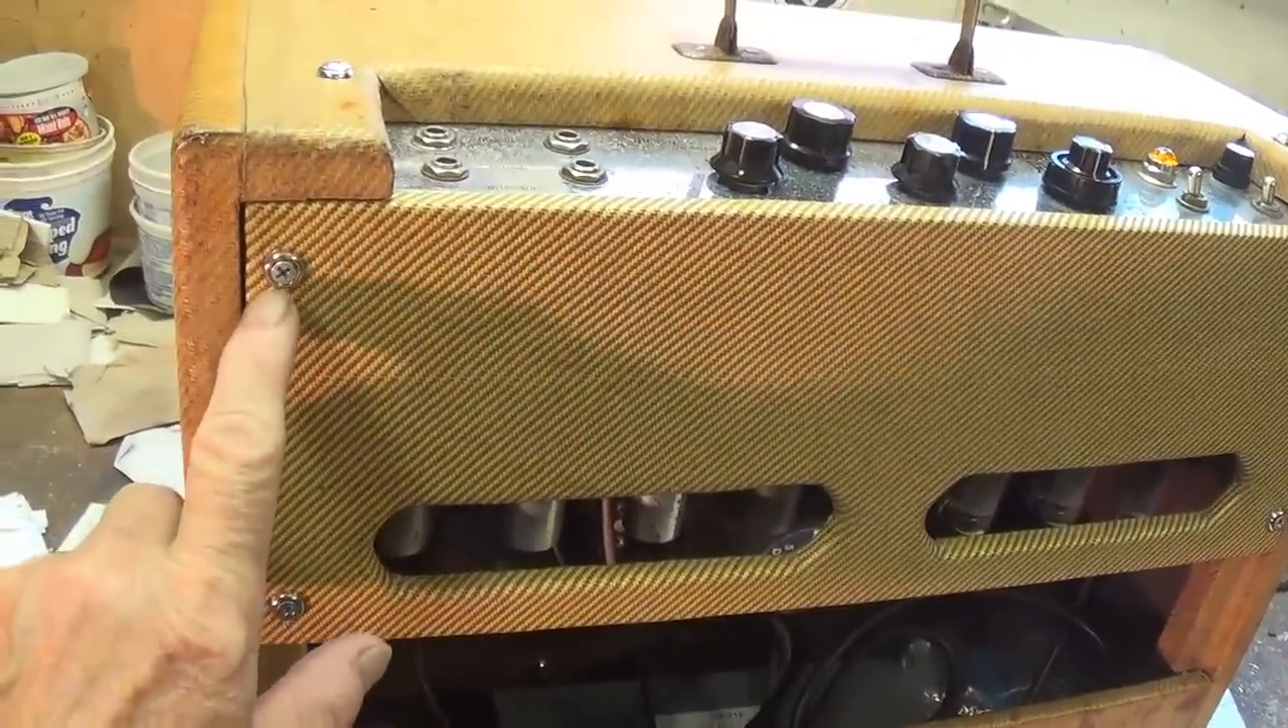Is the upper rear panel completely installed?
Yes.